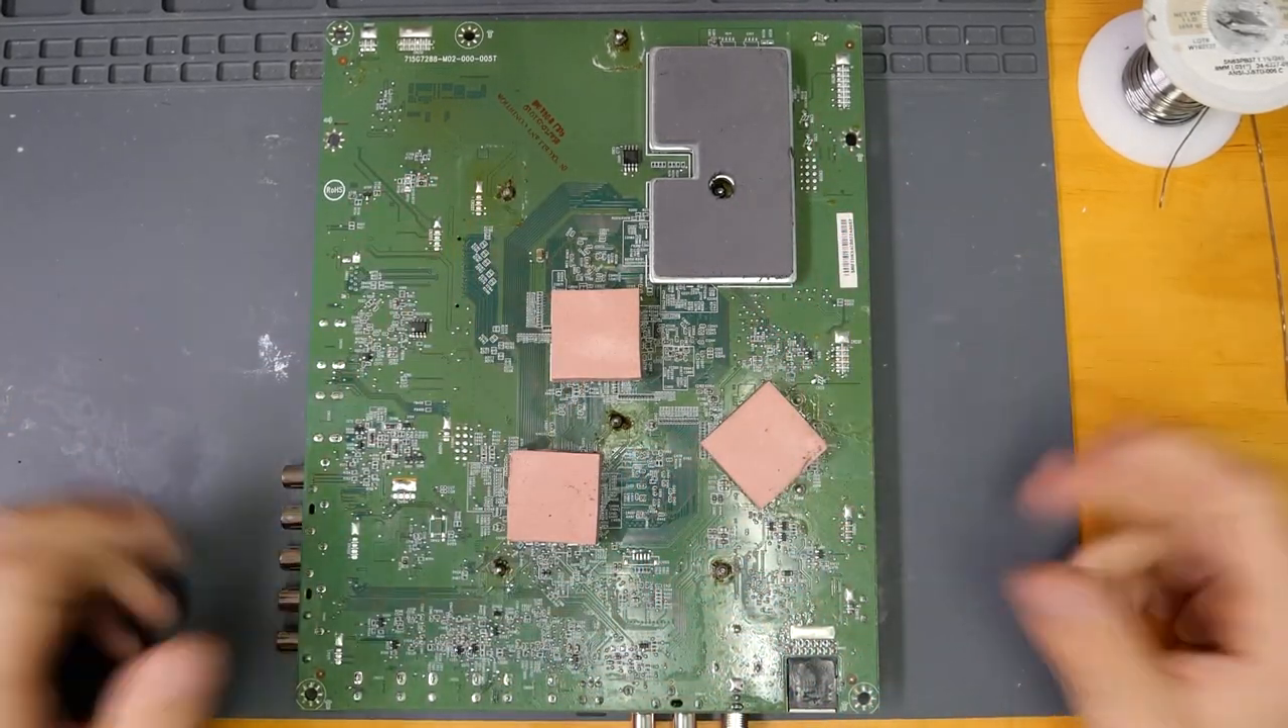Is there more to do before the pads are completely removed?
Yes.